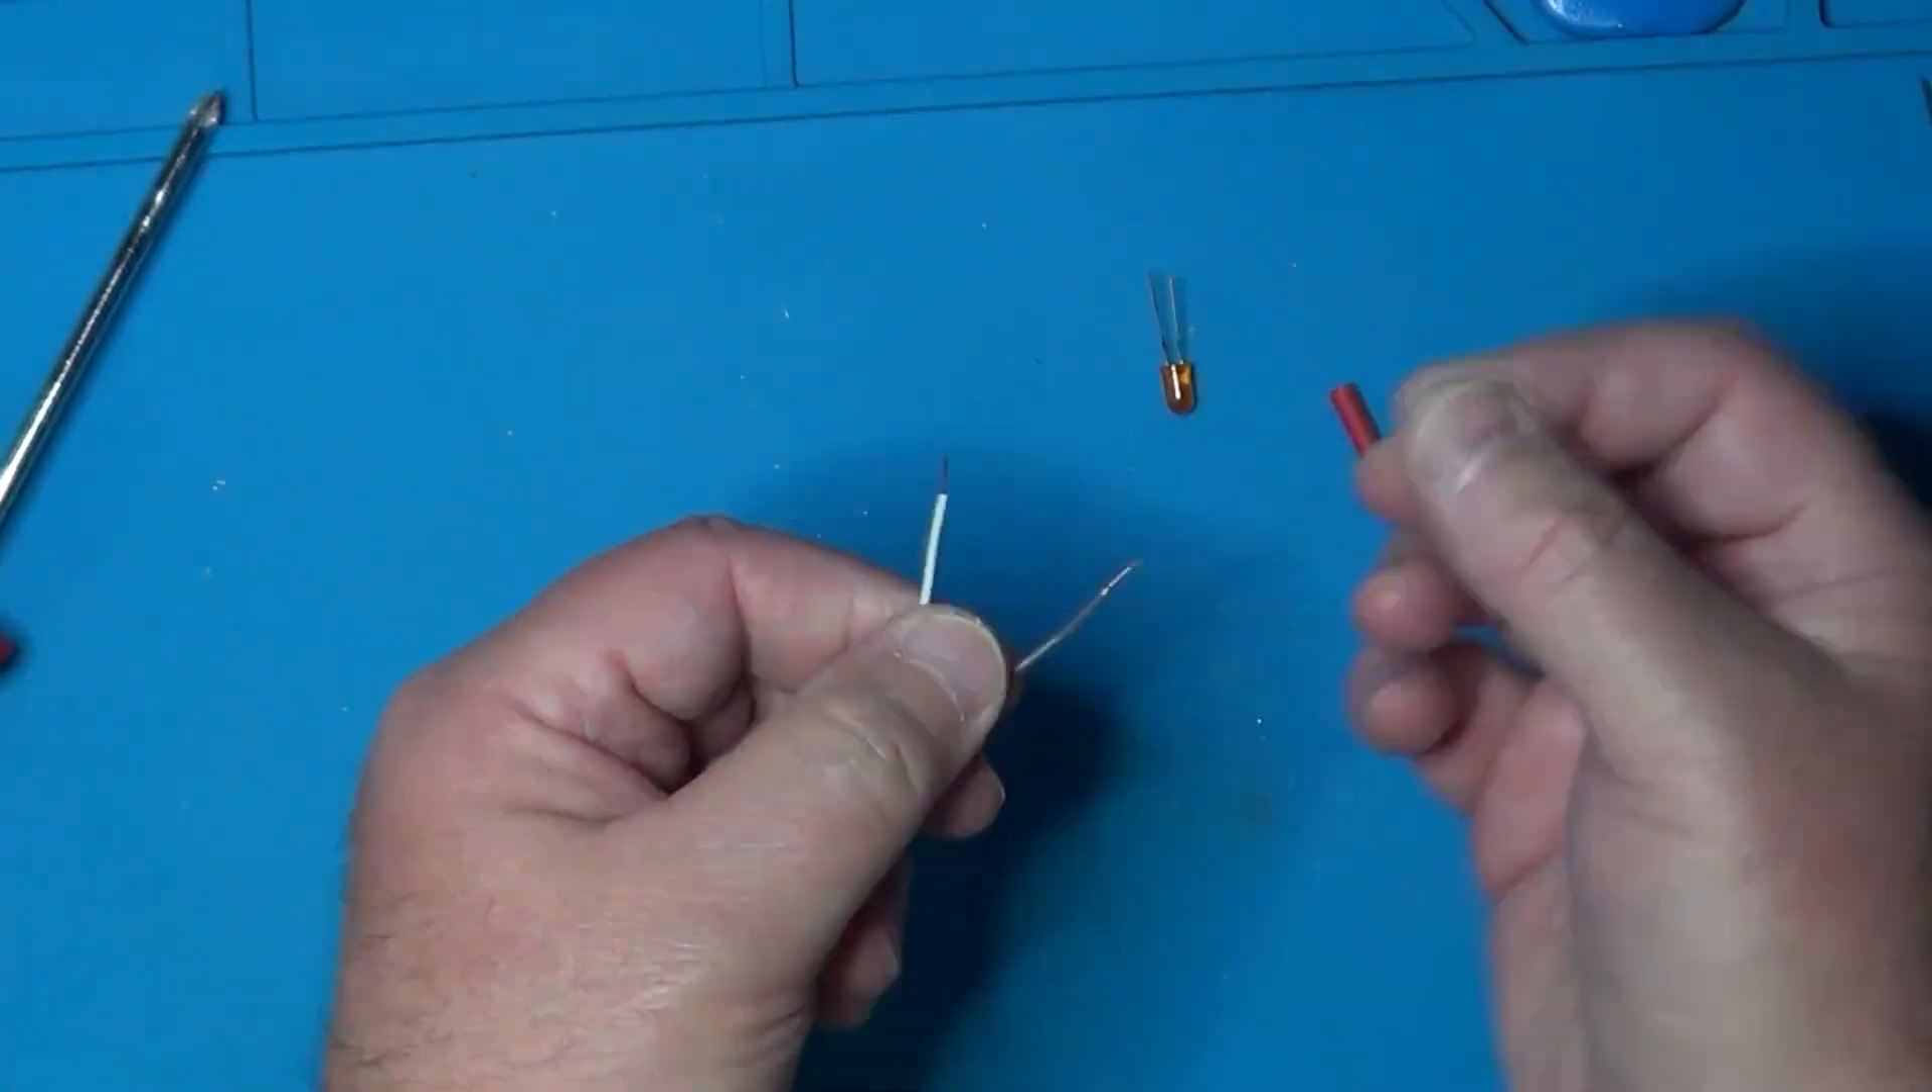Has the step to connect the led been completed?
No.